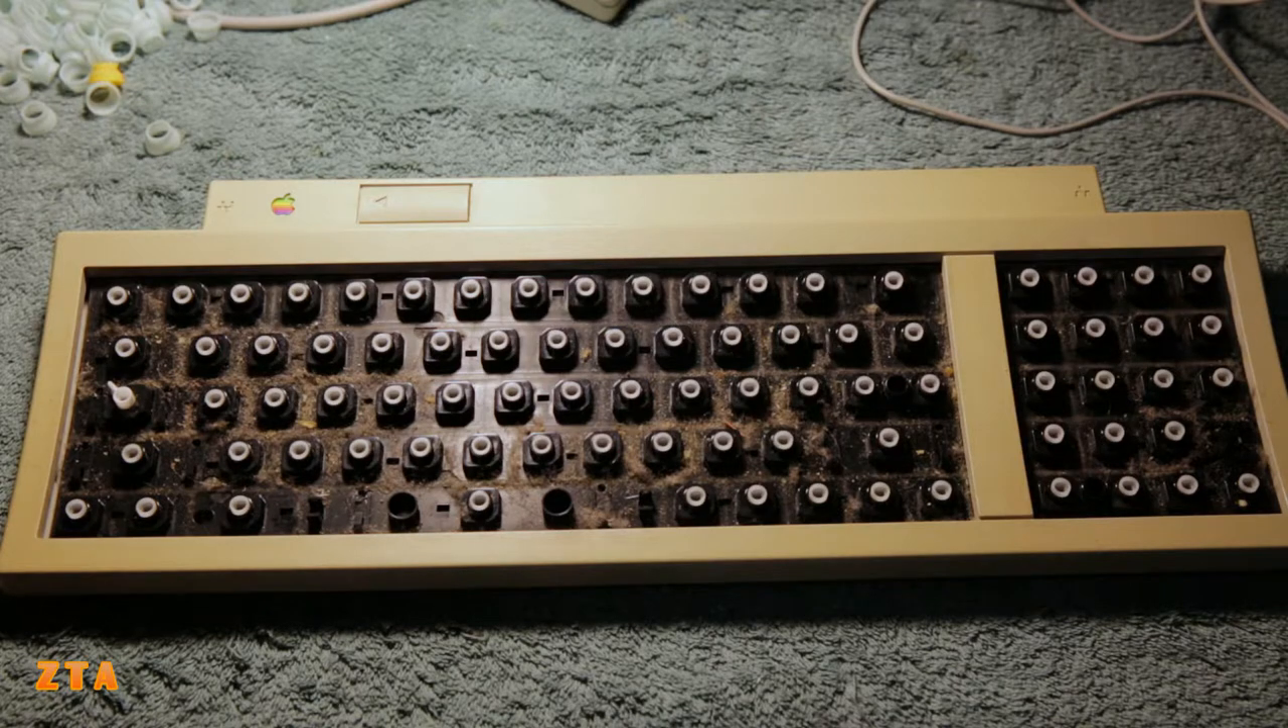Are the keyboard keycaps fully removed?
Yes.